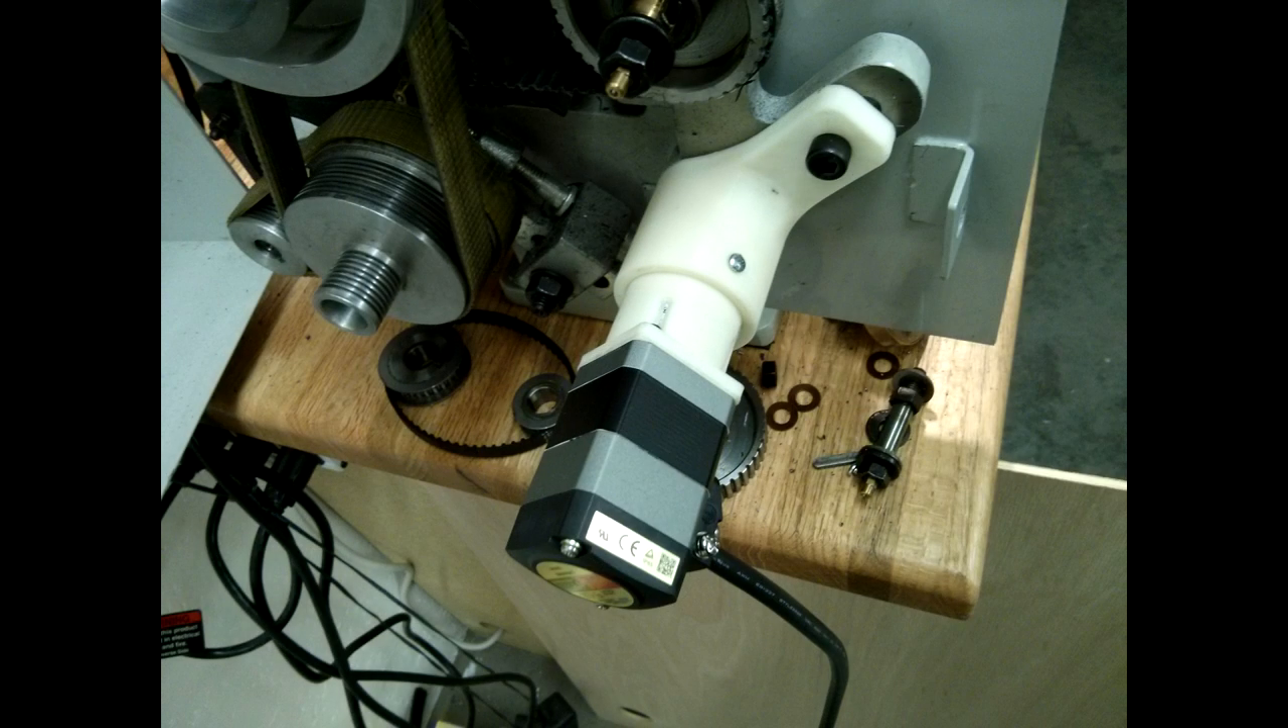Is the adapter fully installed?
Yes.